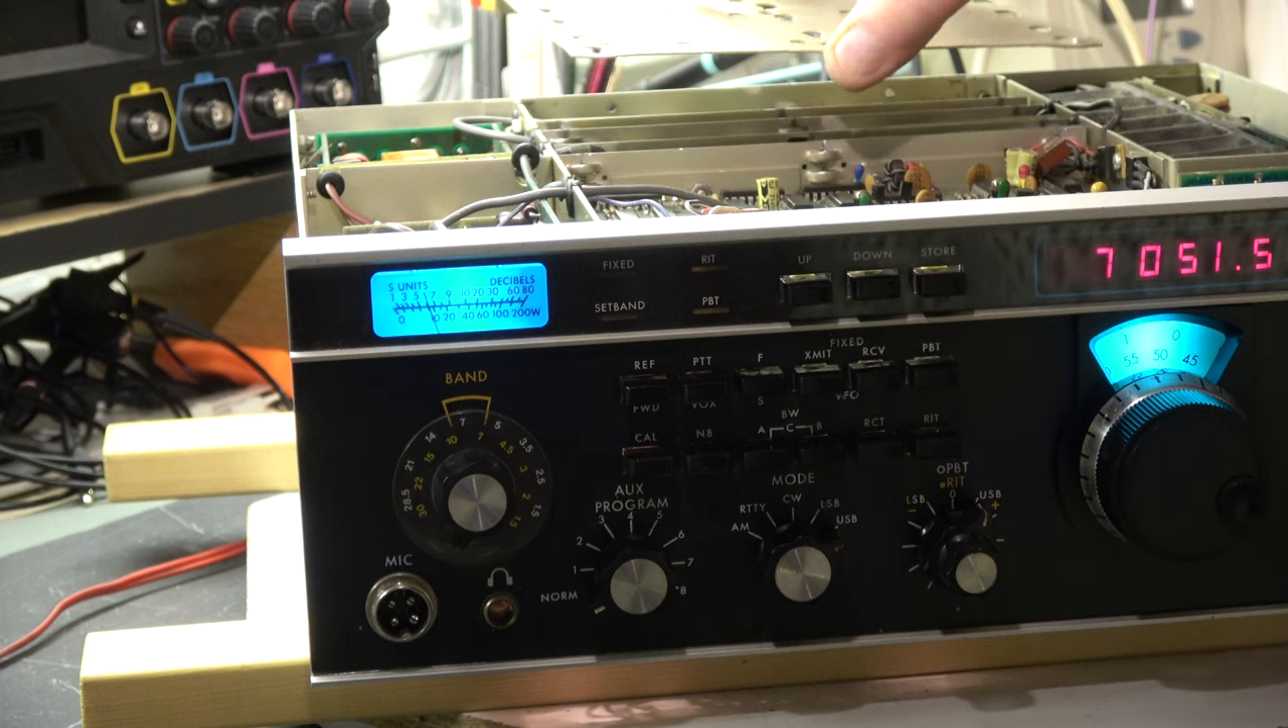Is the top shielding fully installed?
No.